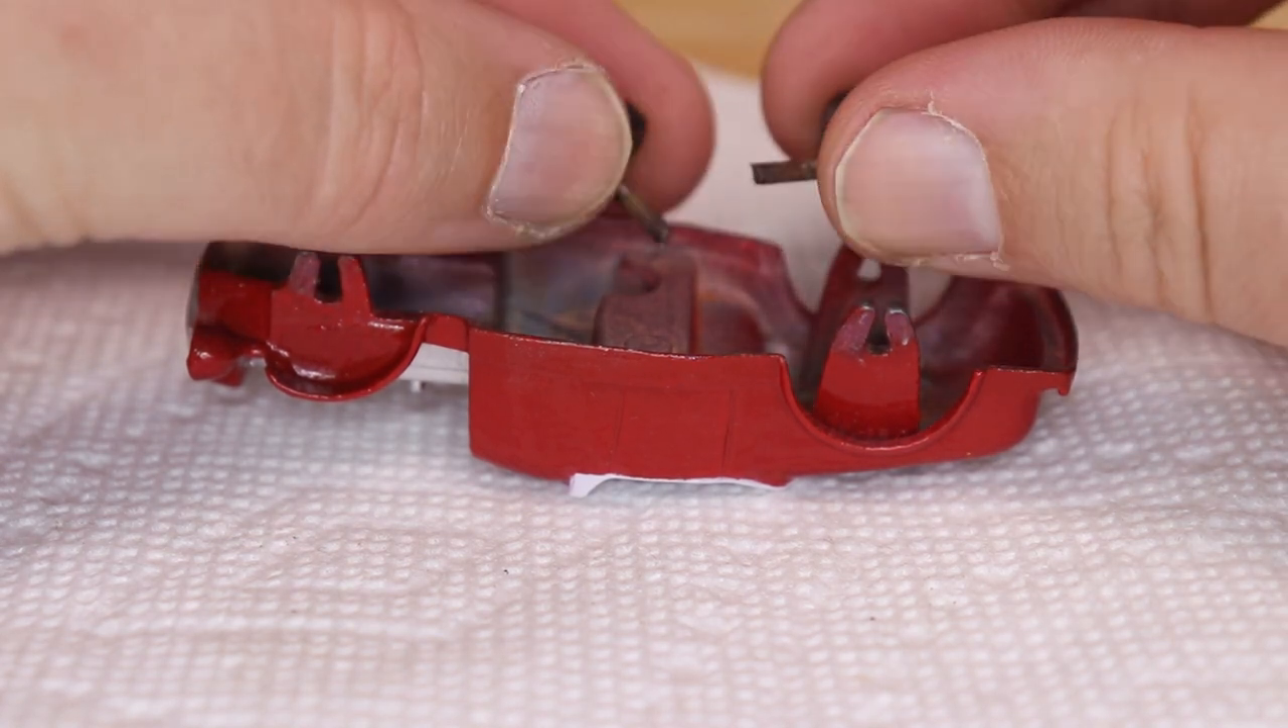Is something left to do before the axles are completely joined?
Yes.